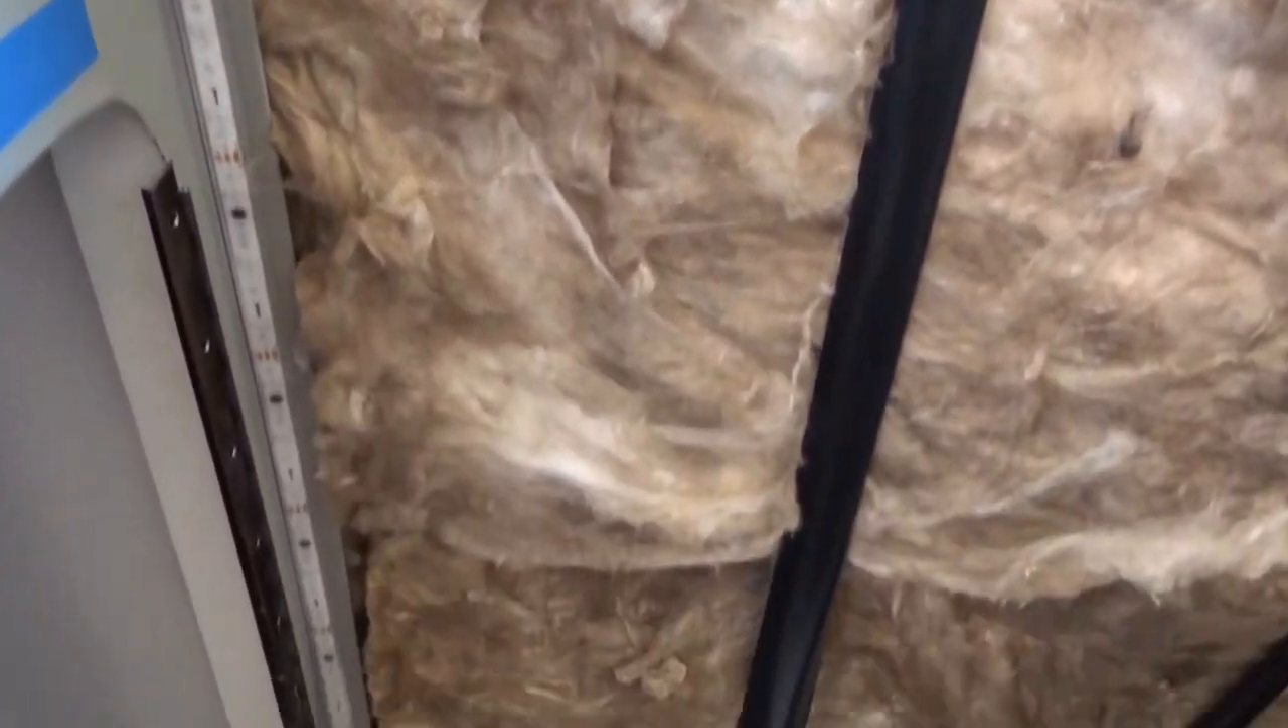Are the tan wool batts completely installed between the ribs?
Yes.